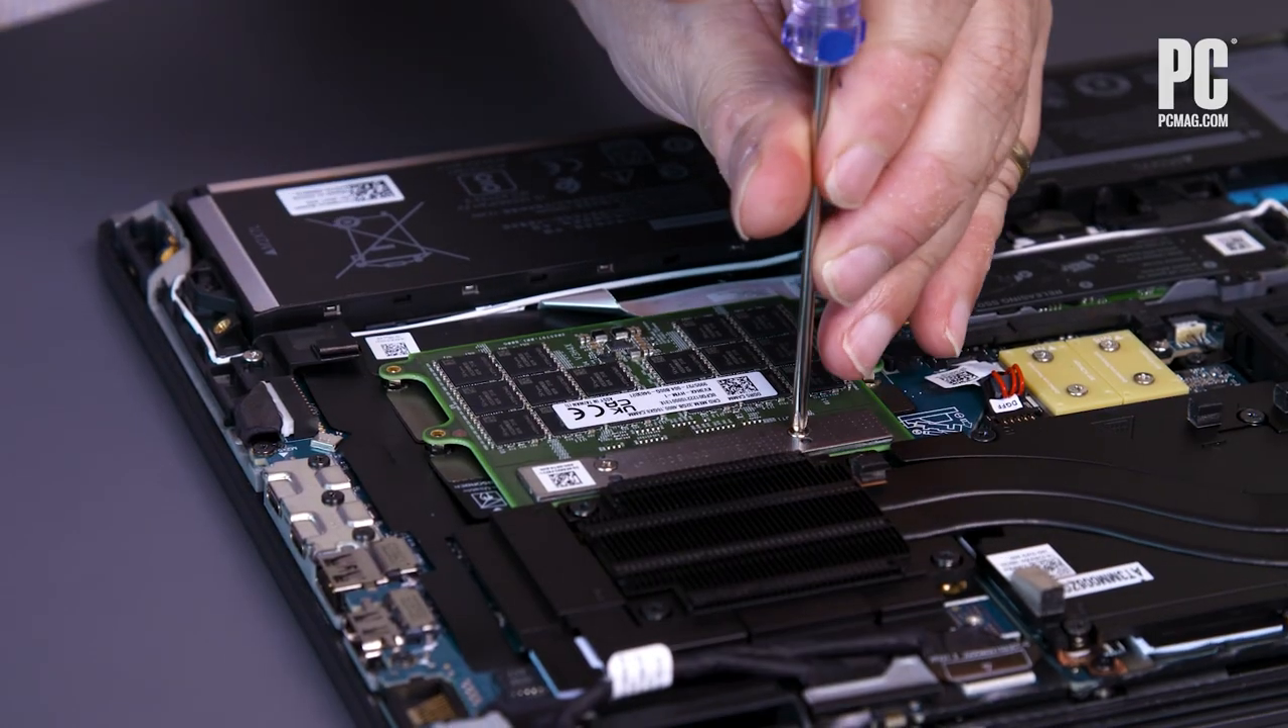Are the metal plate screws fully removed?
No.